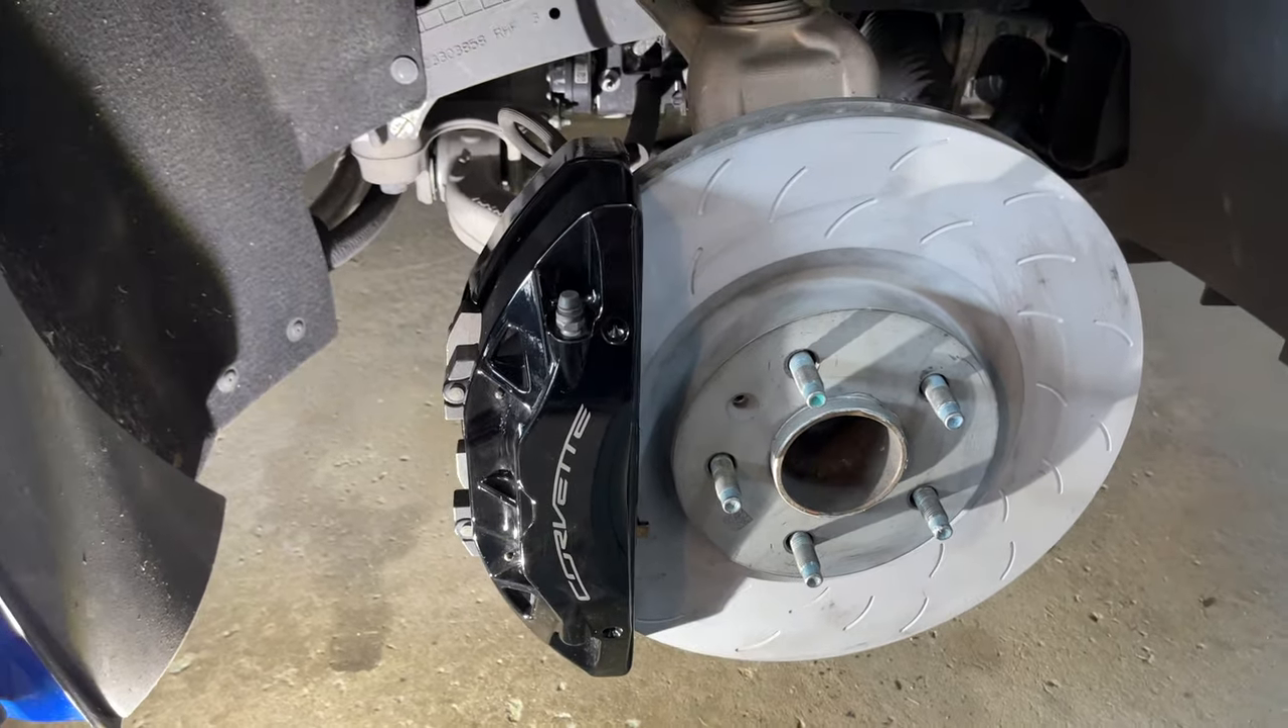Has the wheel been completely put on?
No.